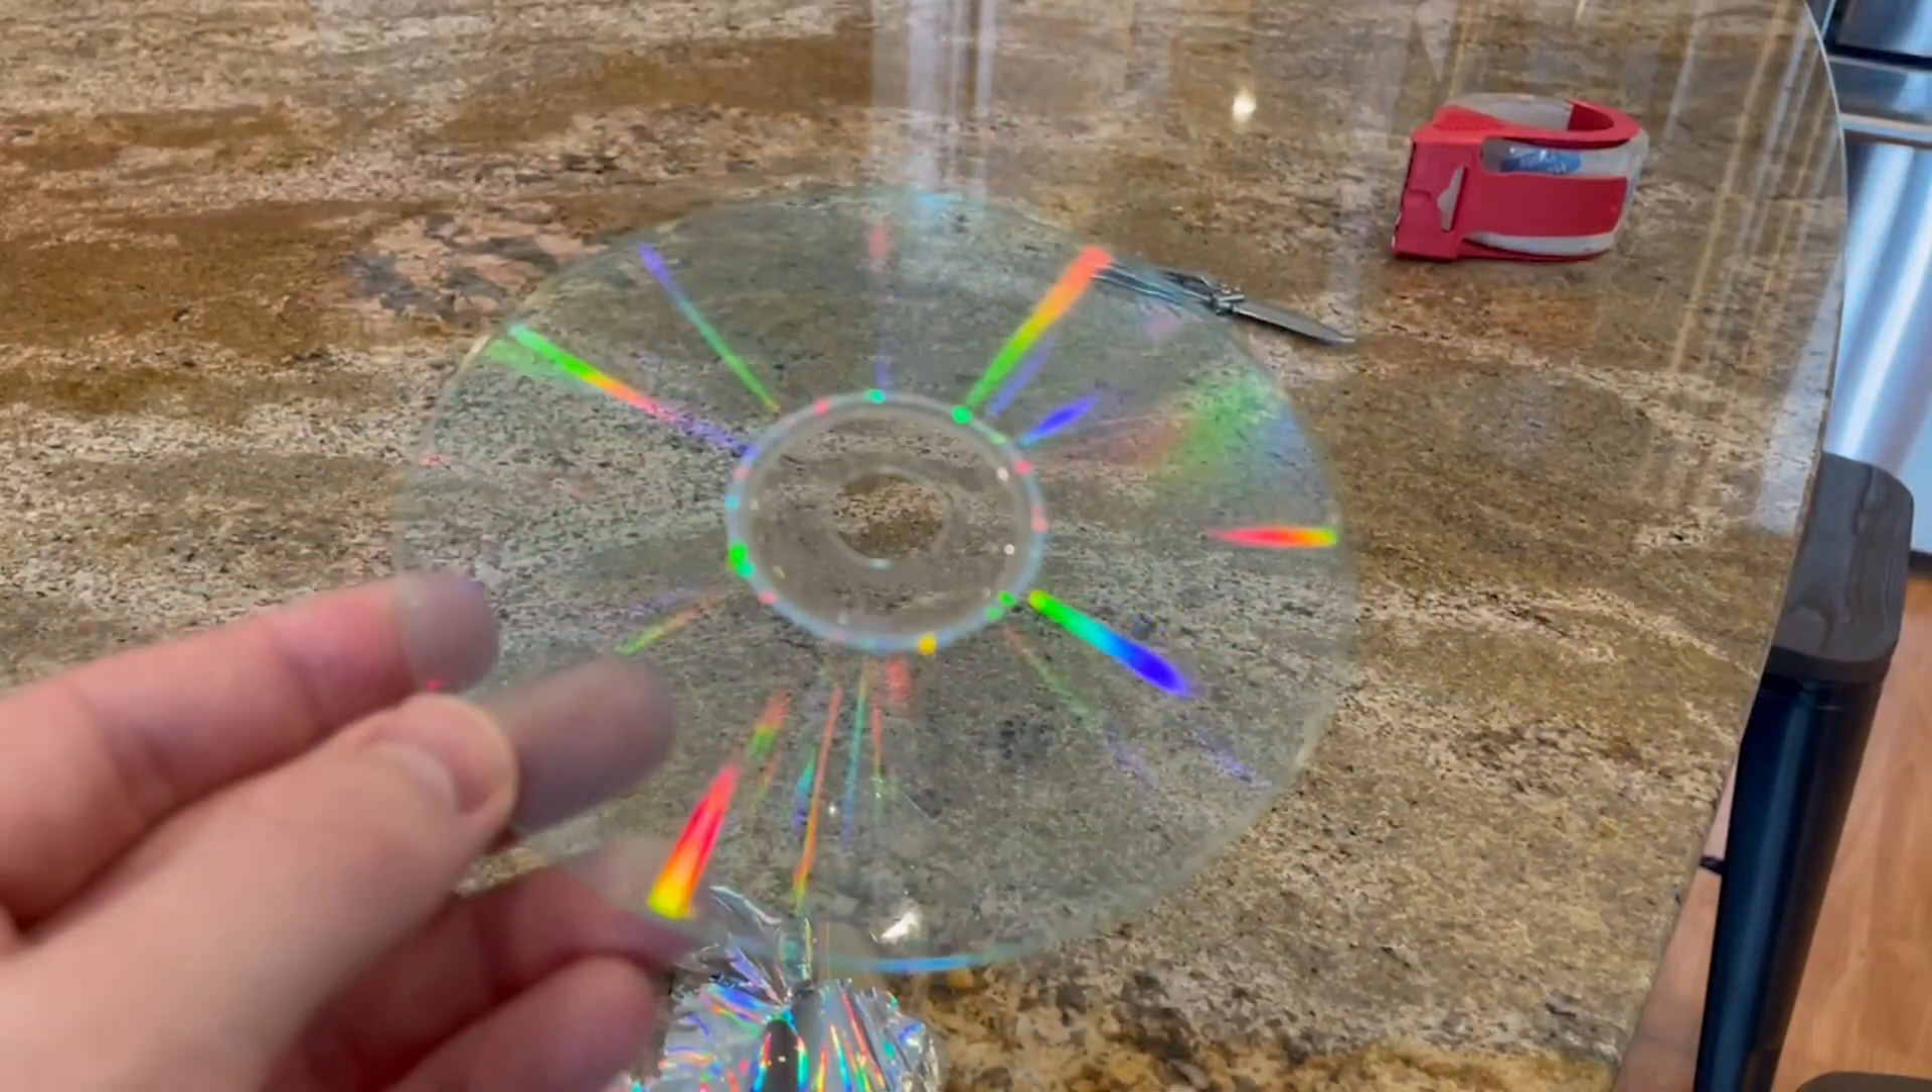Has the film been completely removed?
Yes.